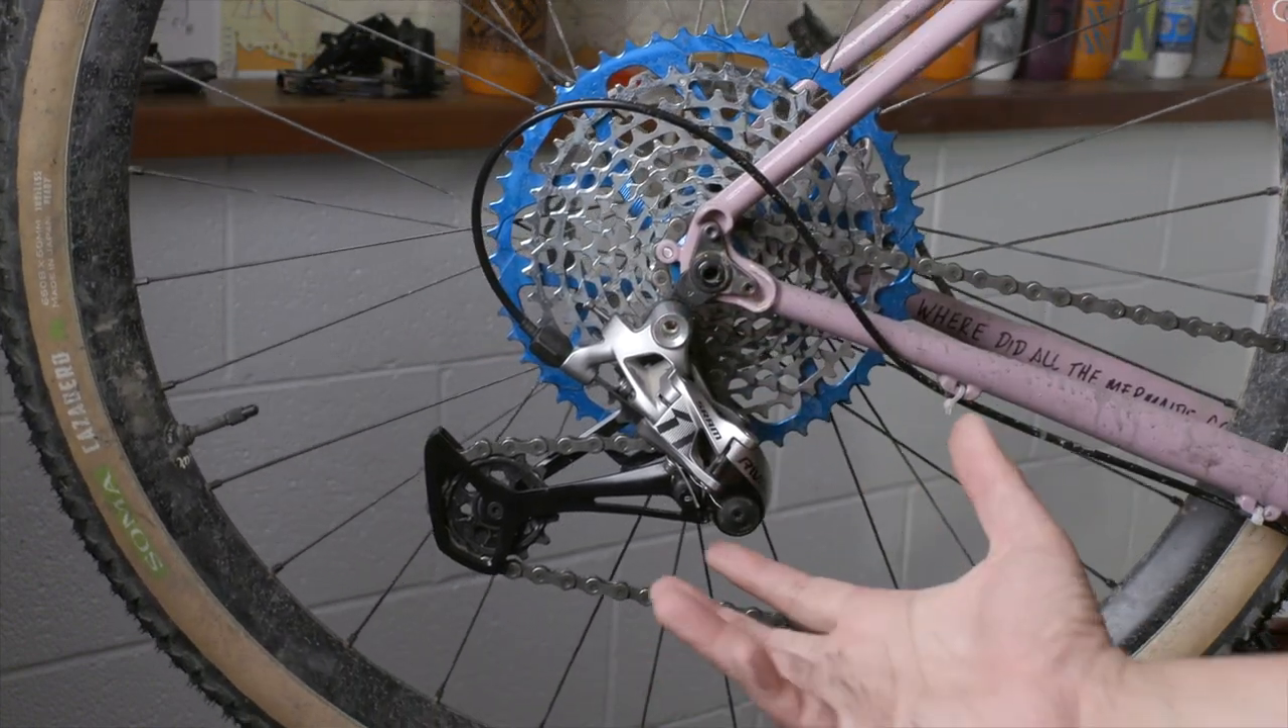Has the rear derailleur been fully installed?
Yes.